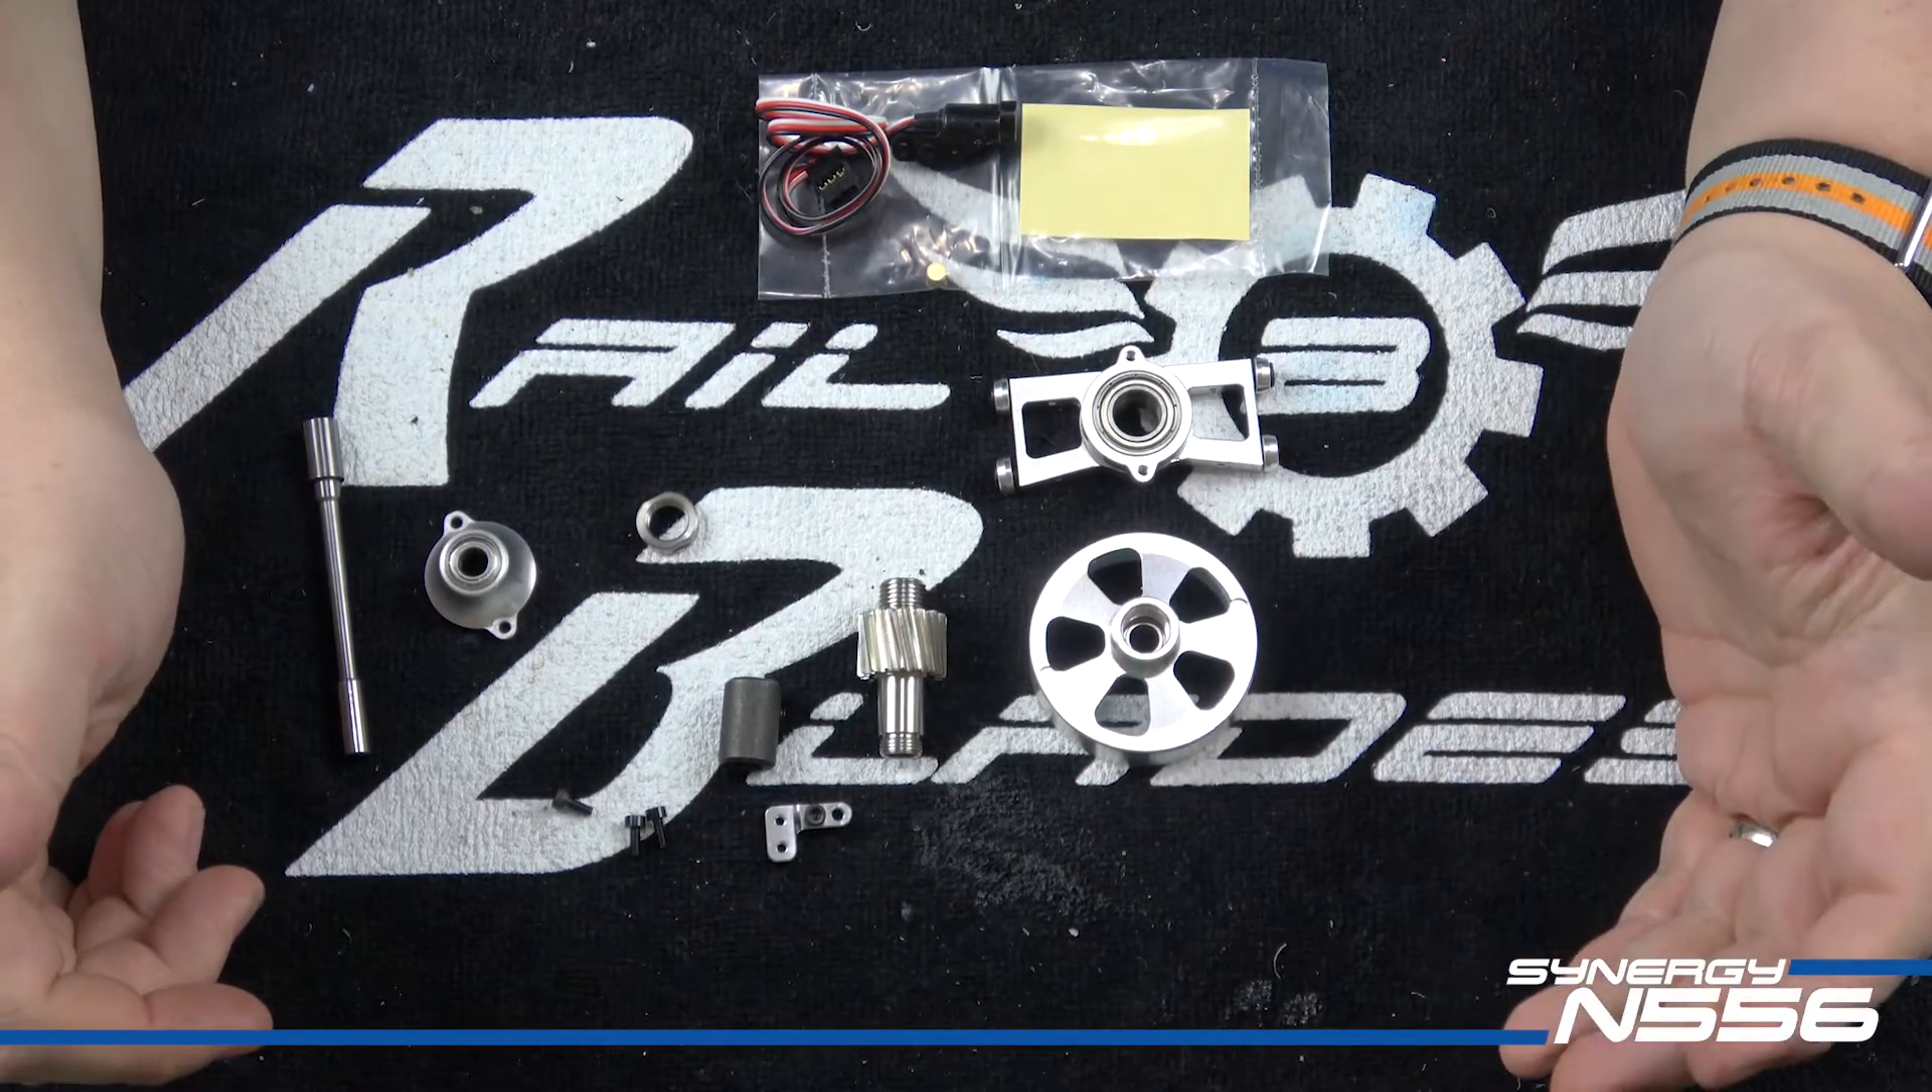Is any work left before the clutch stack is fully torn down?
No.